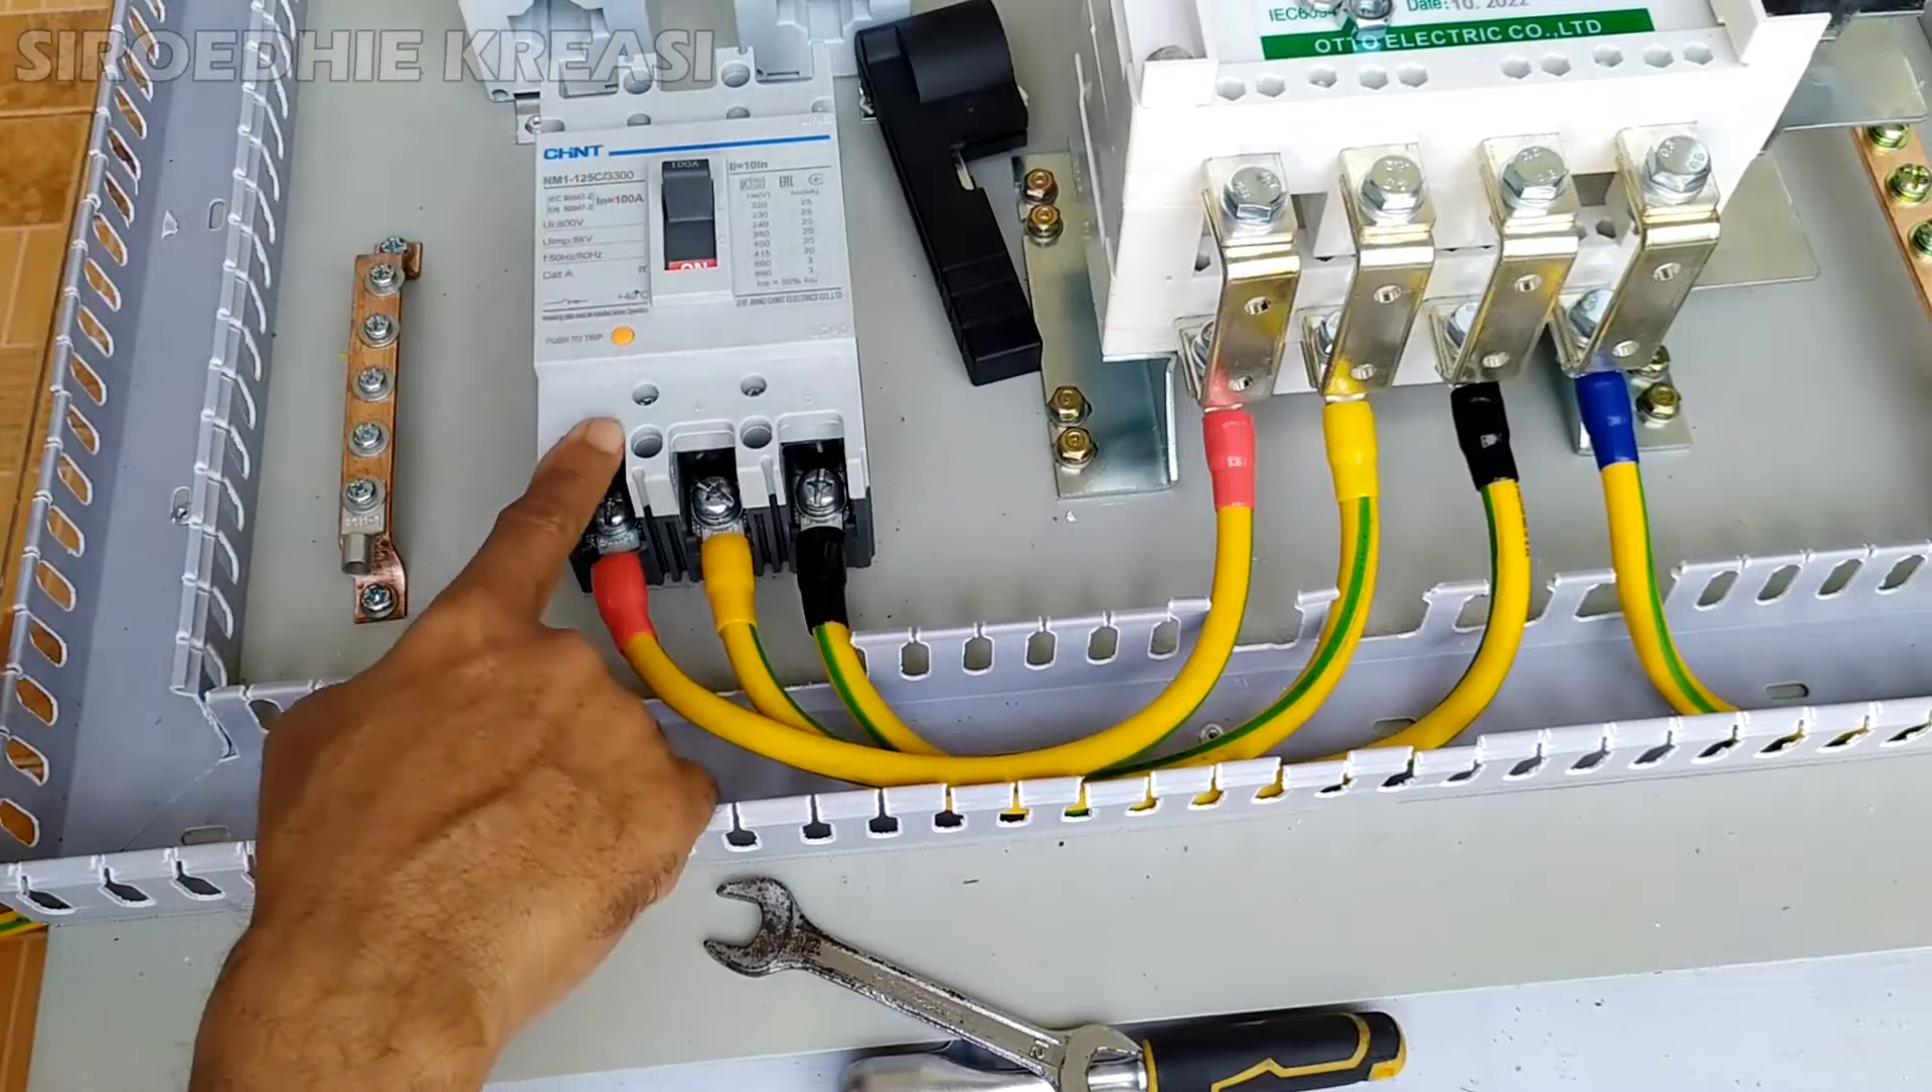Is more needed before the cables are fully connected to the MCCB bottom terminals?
No.